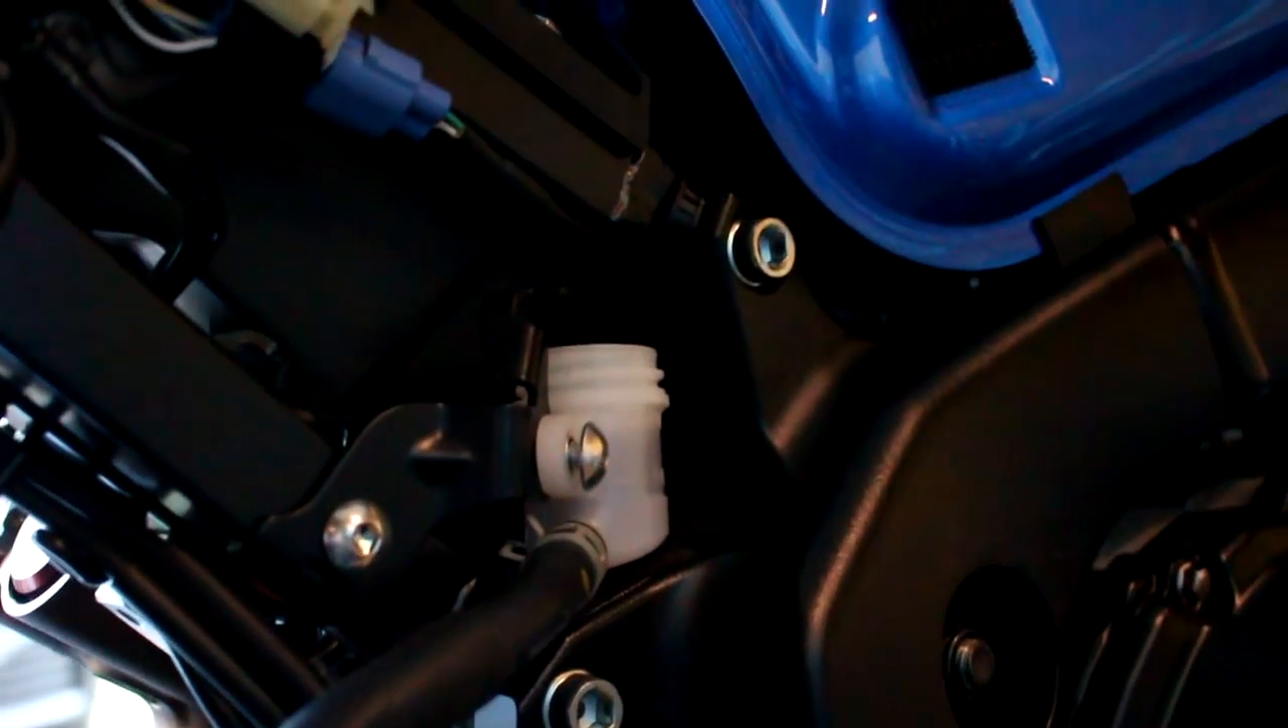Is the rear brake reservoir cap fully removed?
Yes.